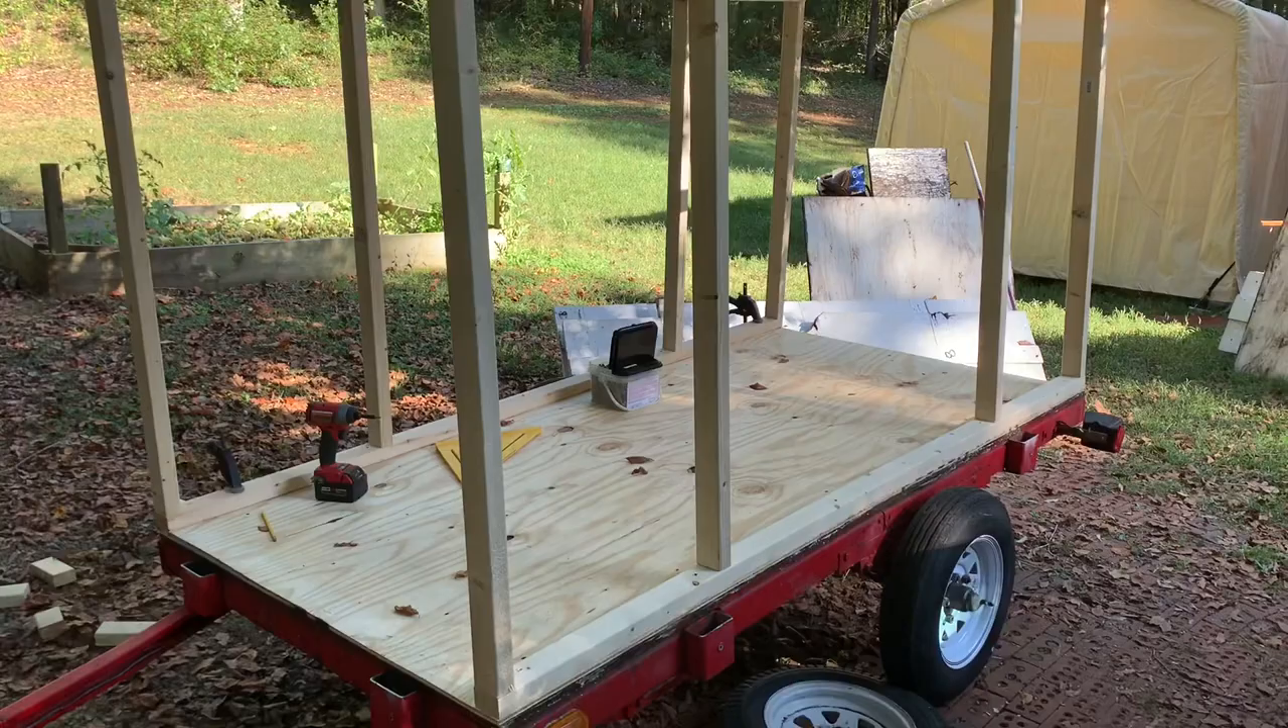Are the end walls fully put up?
No.